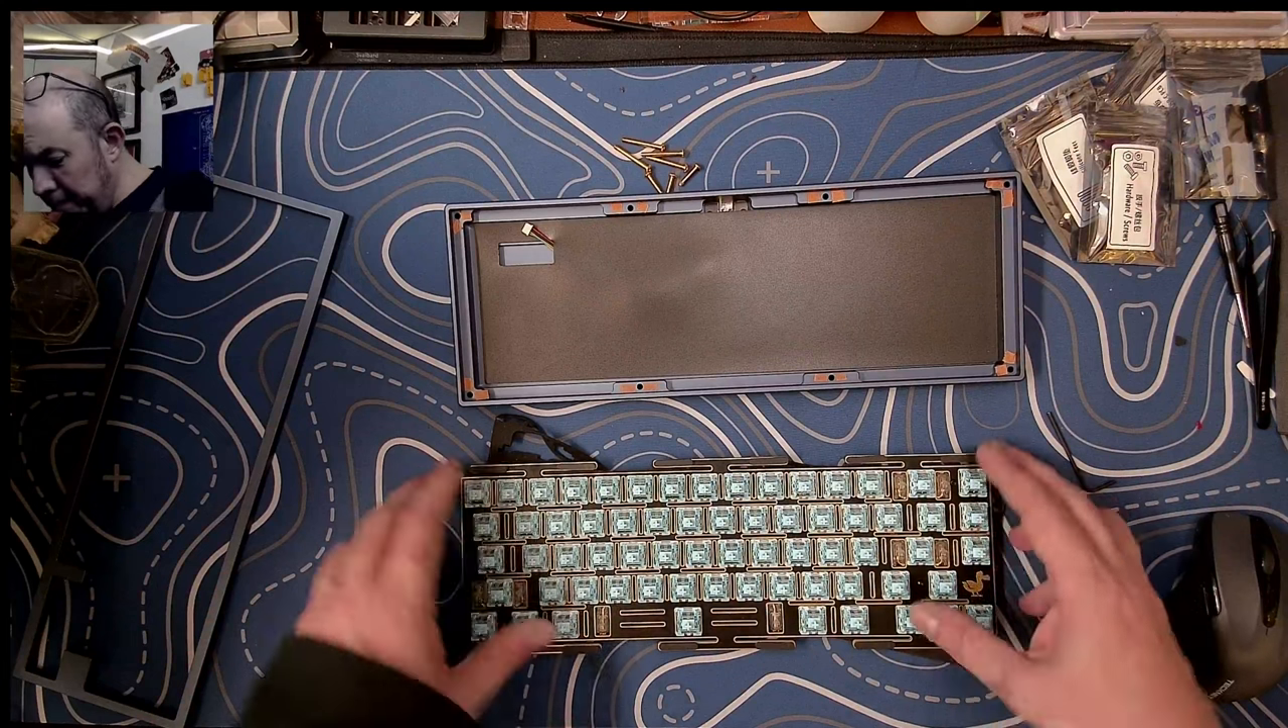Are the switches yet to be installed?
No.